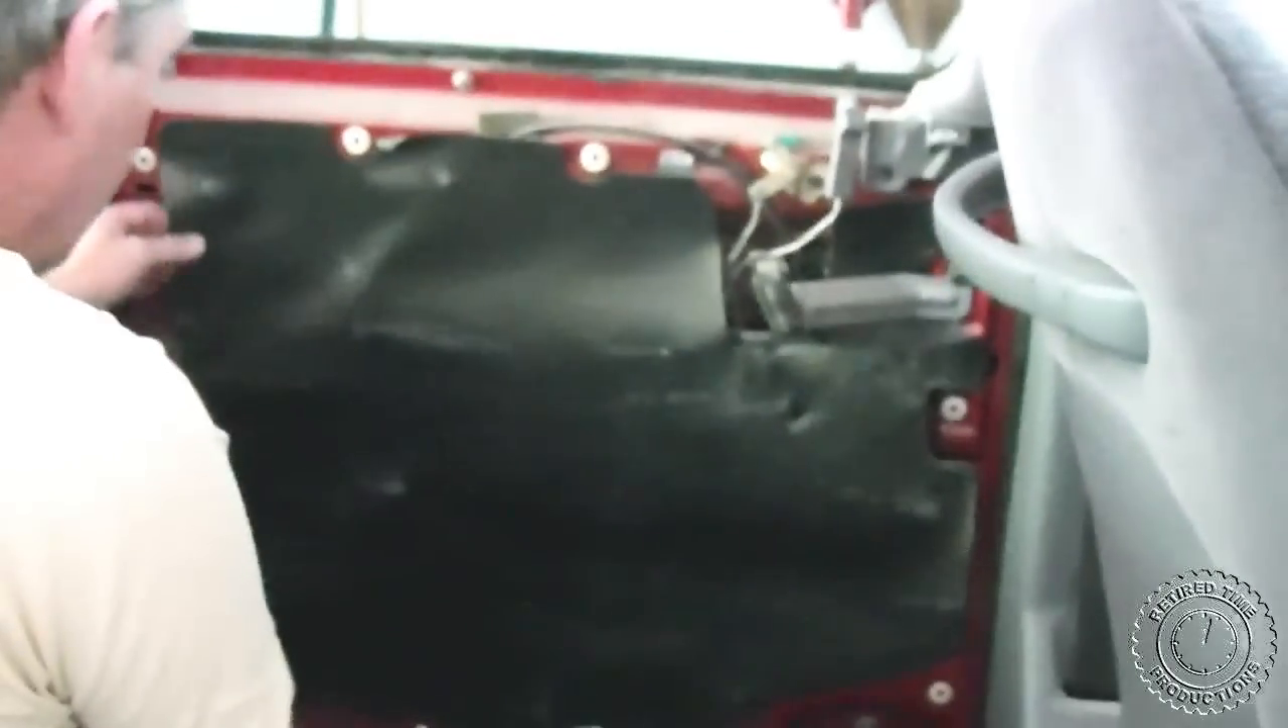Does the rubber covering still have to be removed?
Yes.